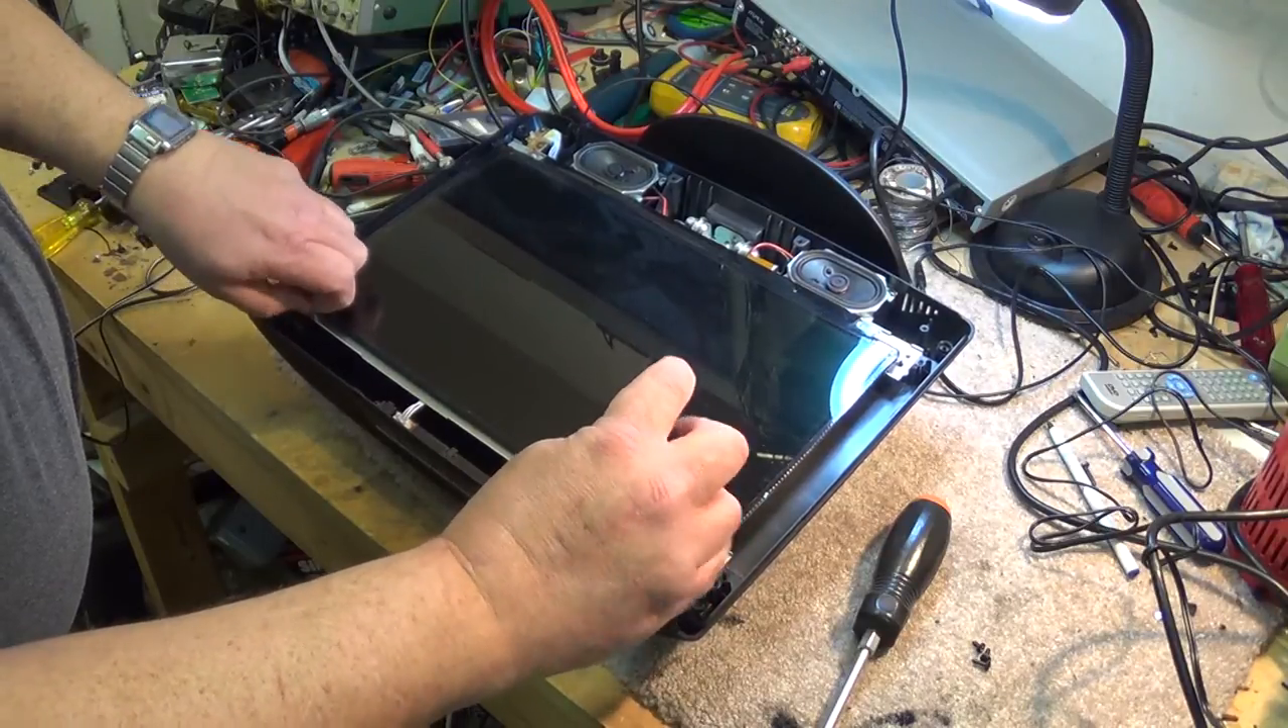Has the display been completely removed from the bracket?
No.